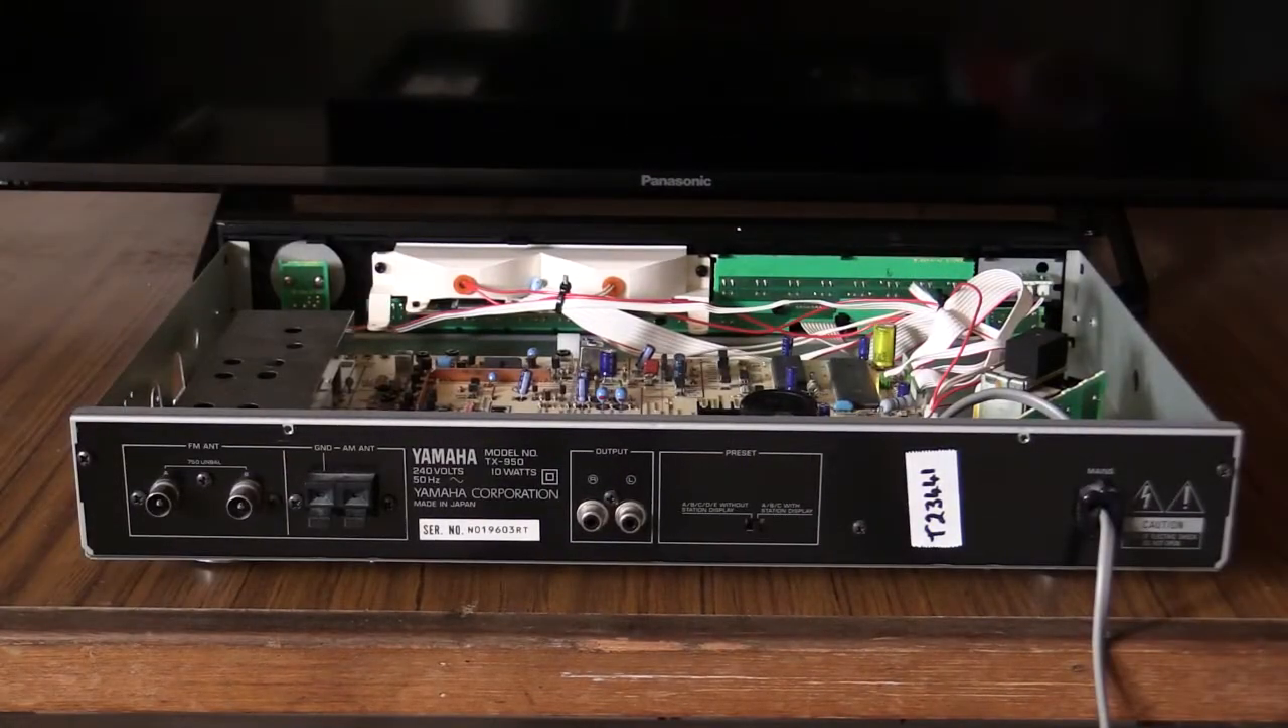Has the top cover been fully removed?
Yes.